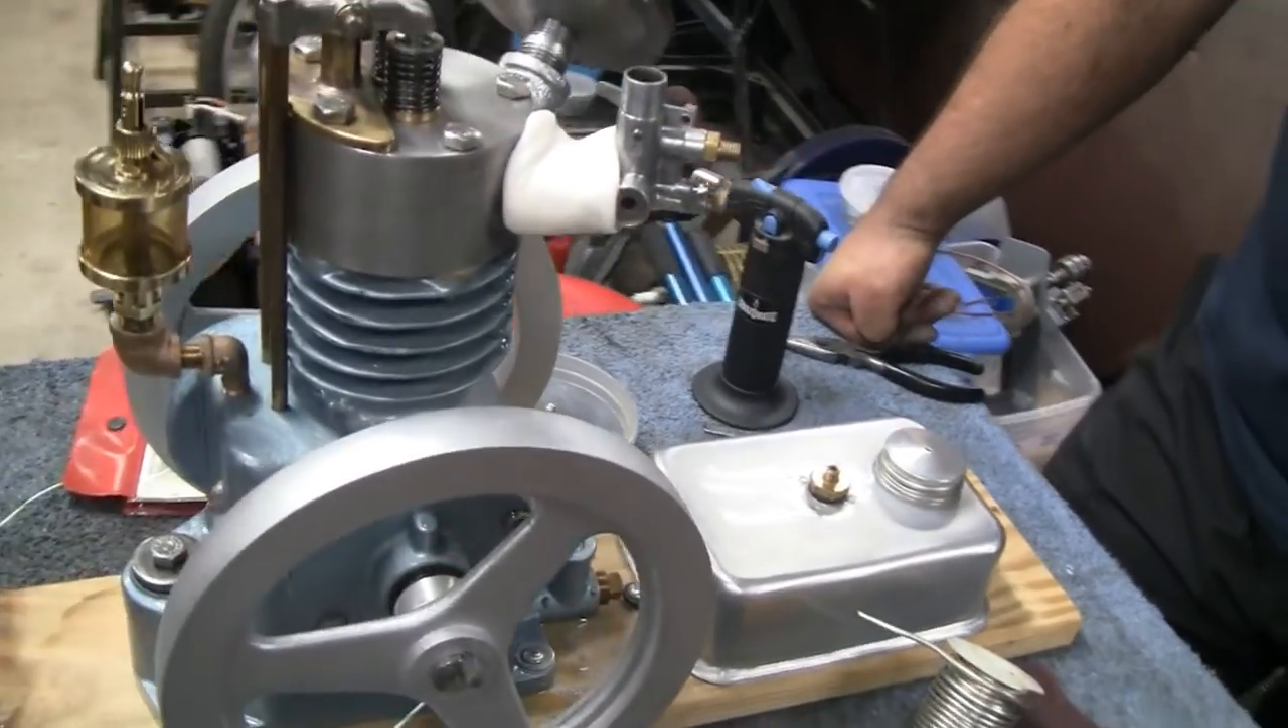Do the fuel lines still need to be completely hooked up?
Yes.